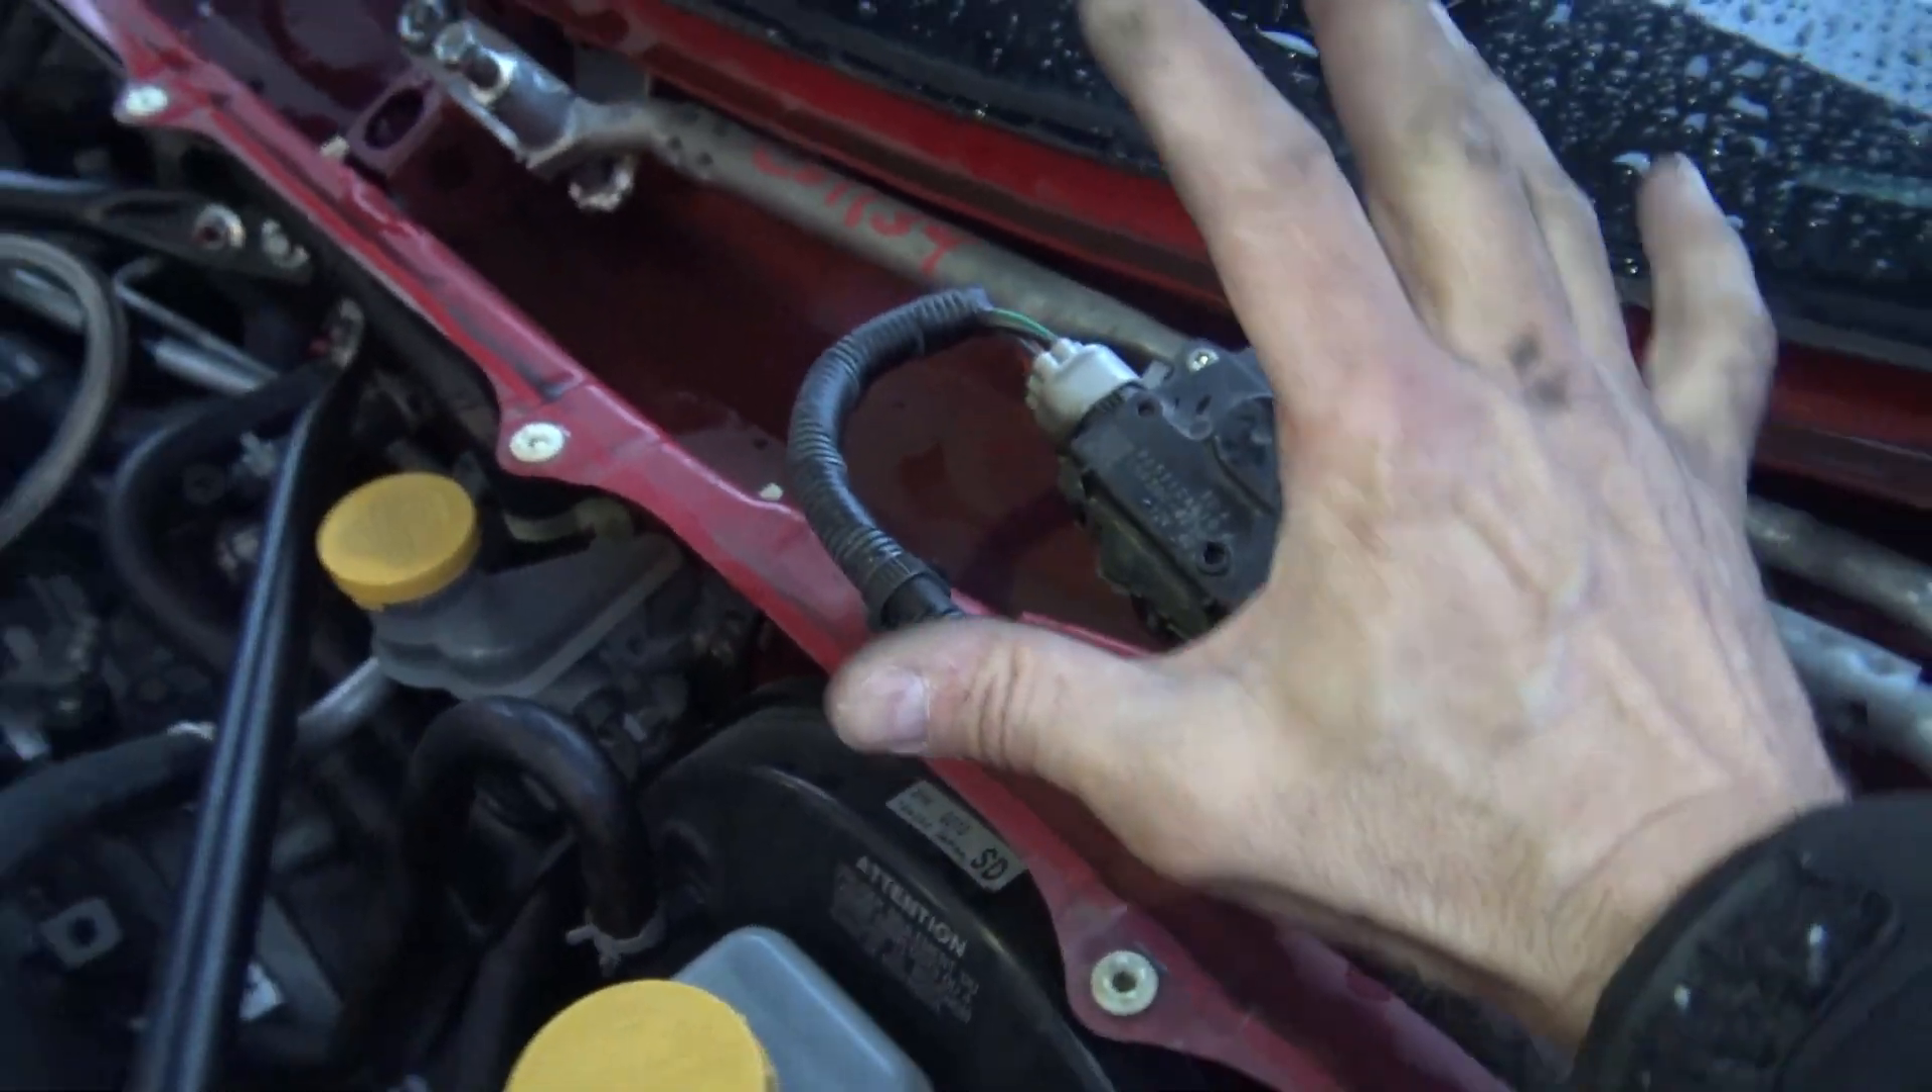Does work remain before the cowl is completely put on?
Yes.